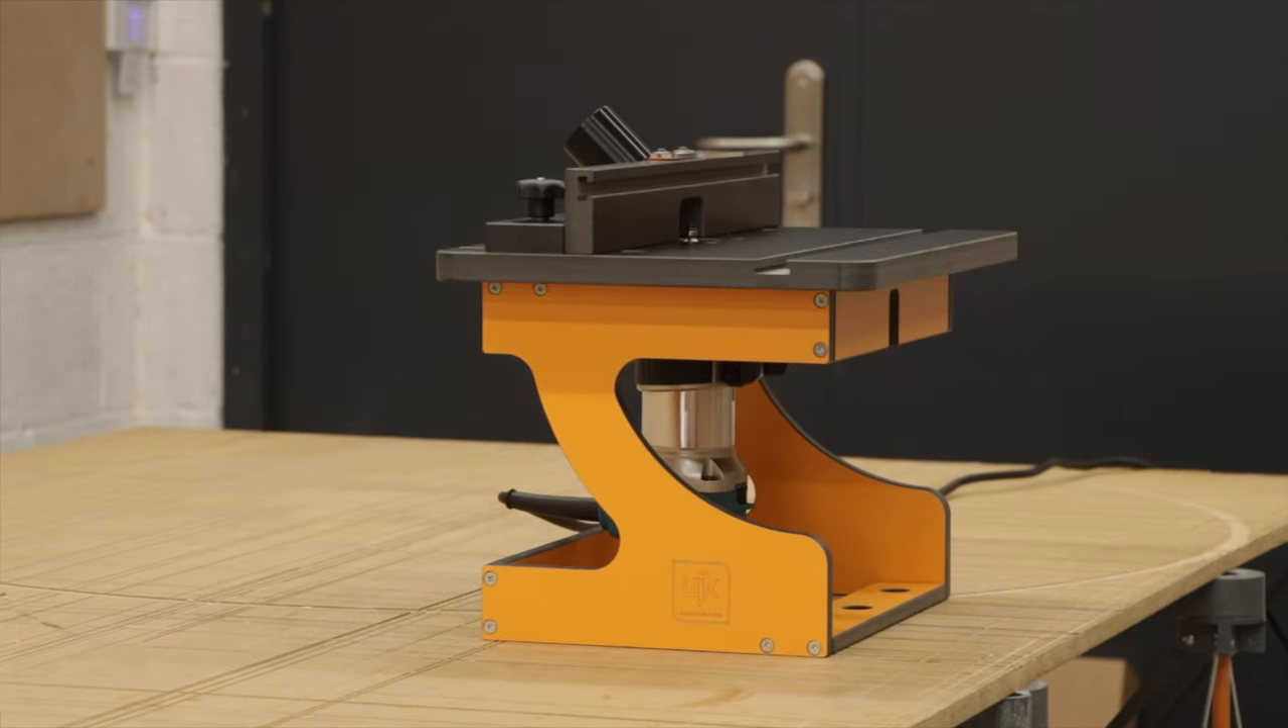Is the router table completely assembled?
Yes.